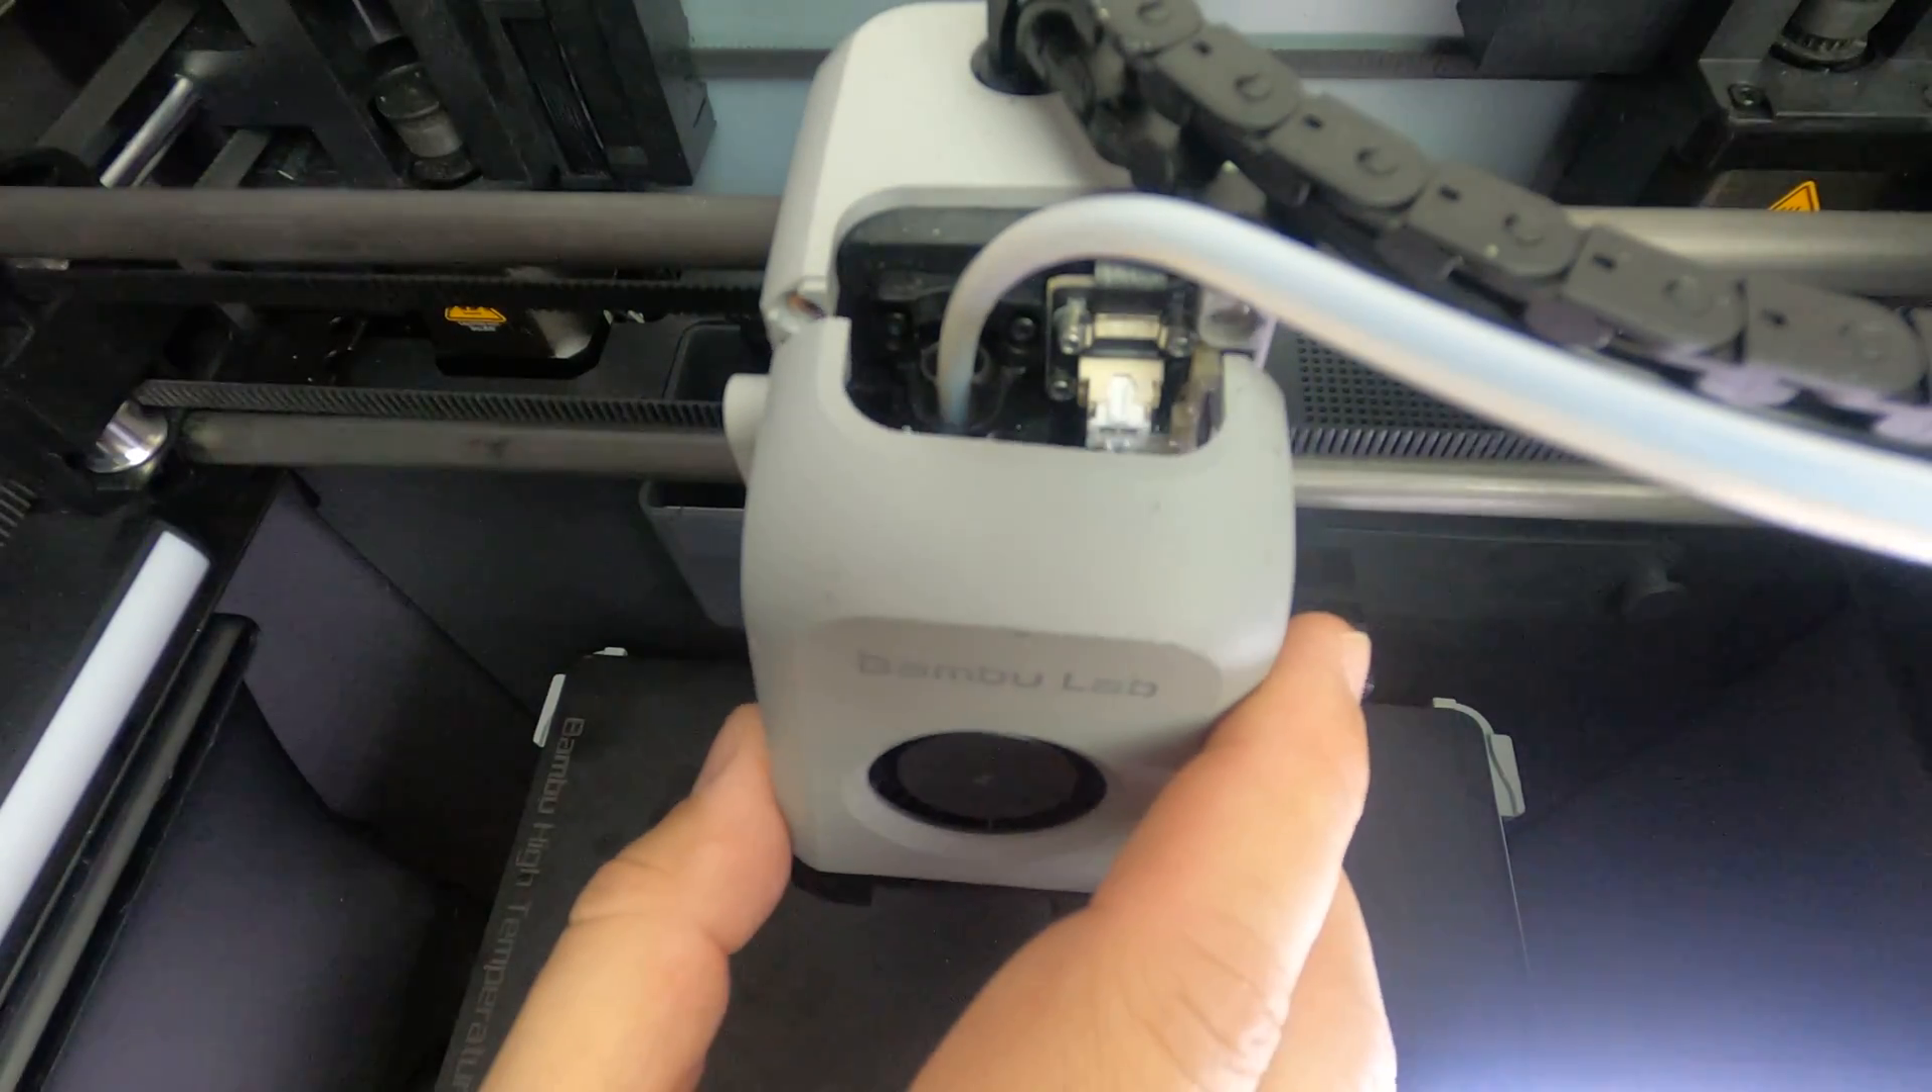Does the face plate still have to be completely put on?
Yes.